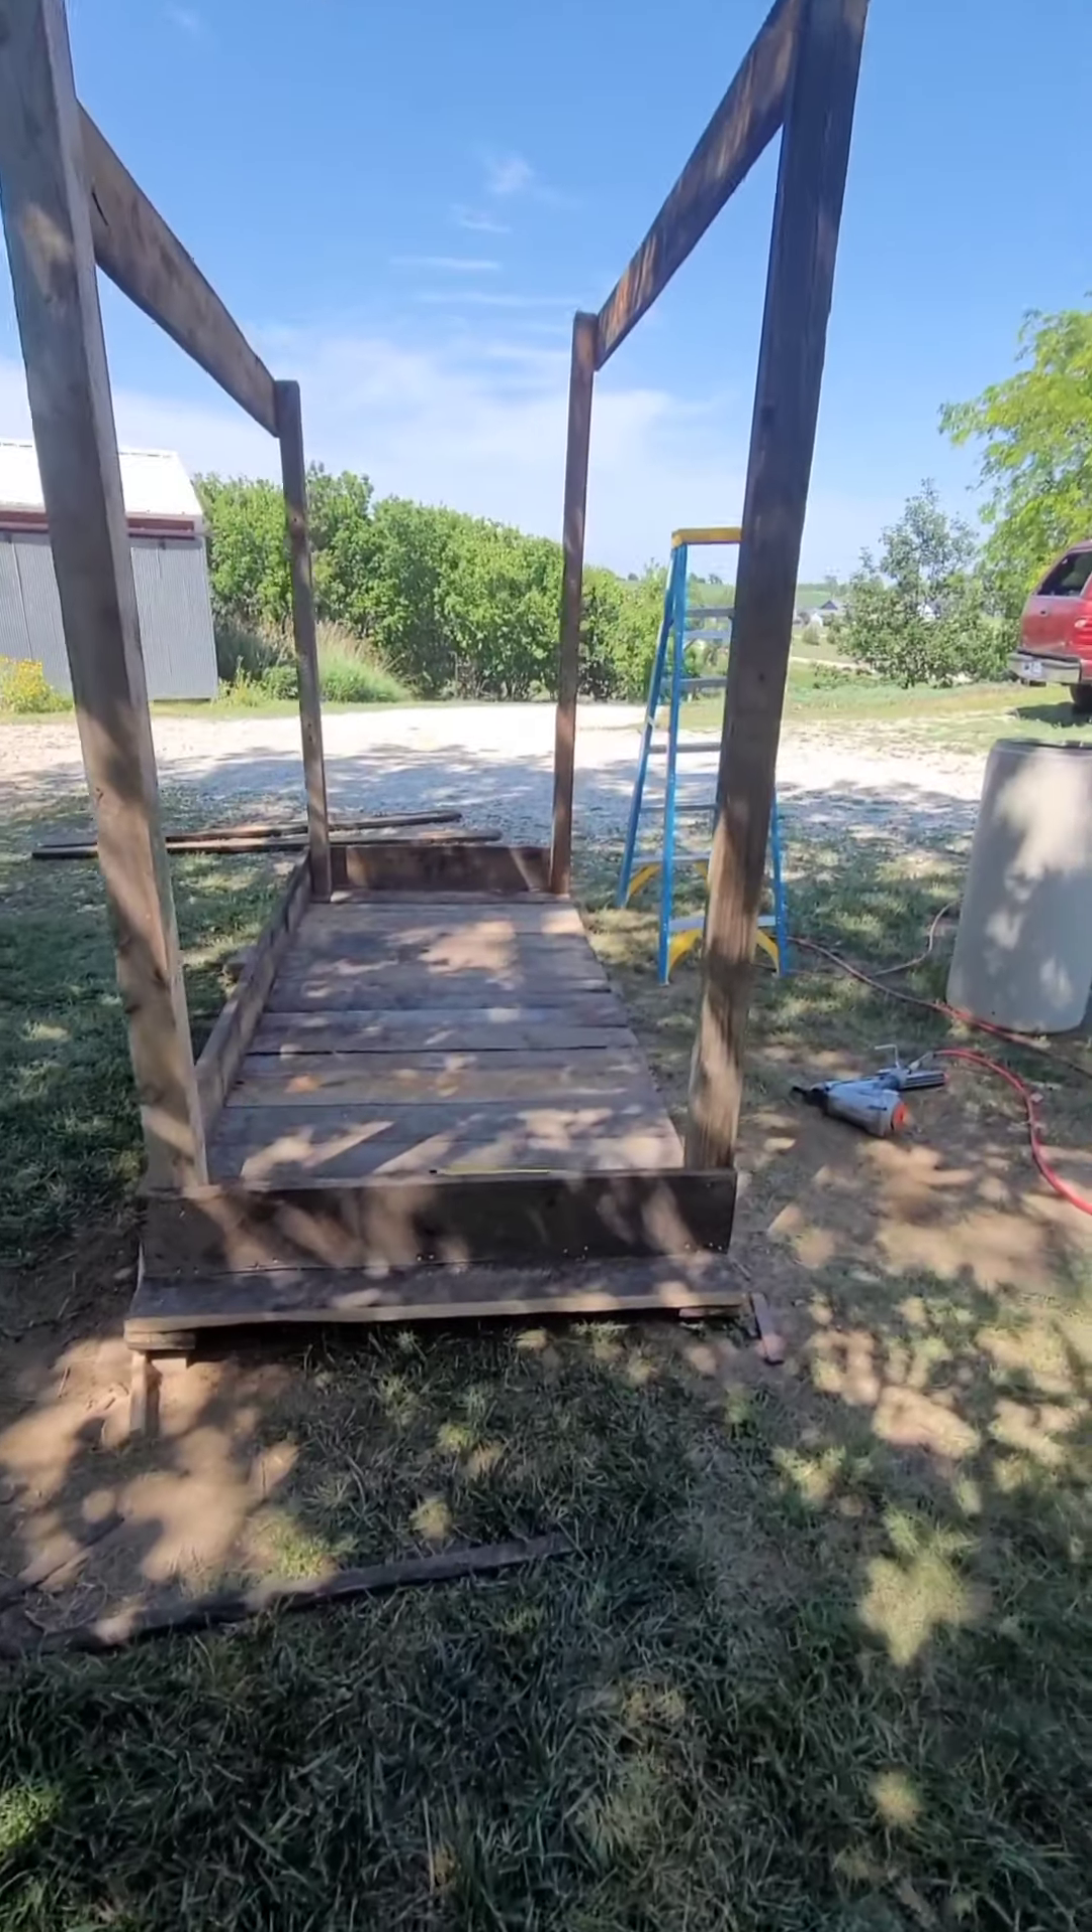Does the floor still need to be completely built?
No.